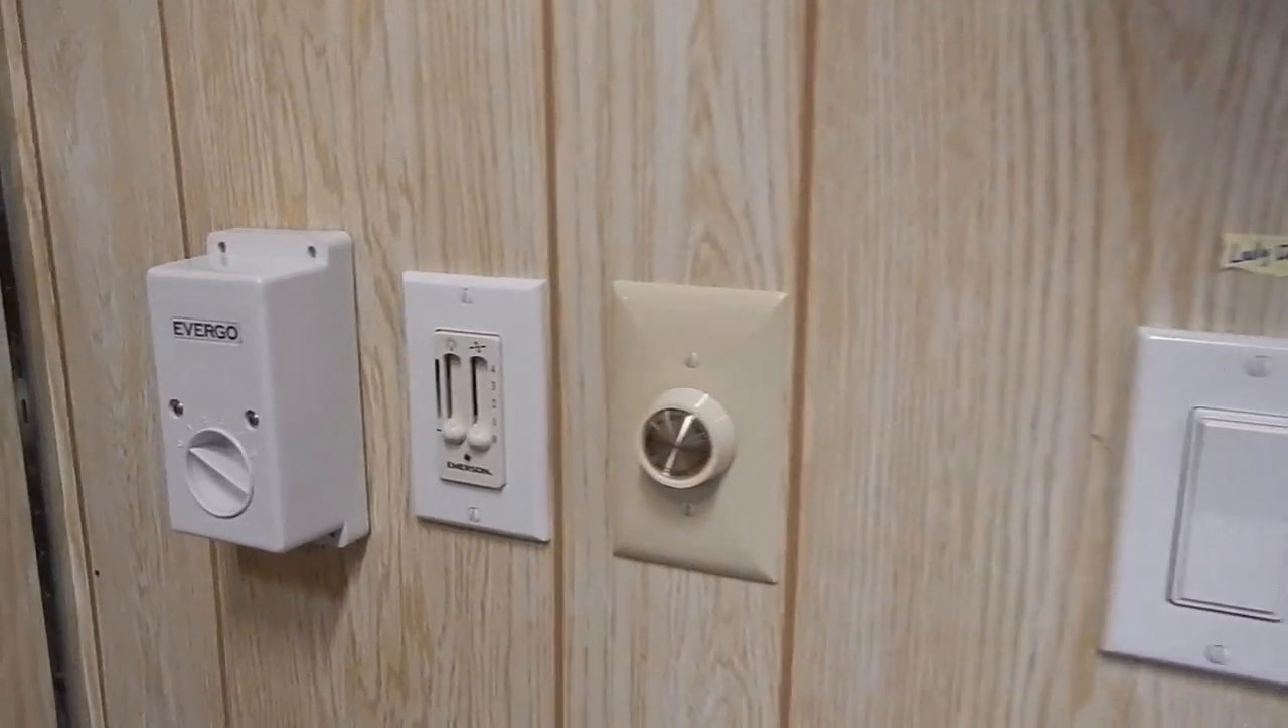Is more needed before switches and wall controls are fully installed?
No.